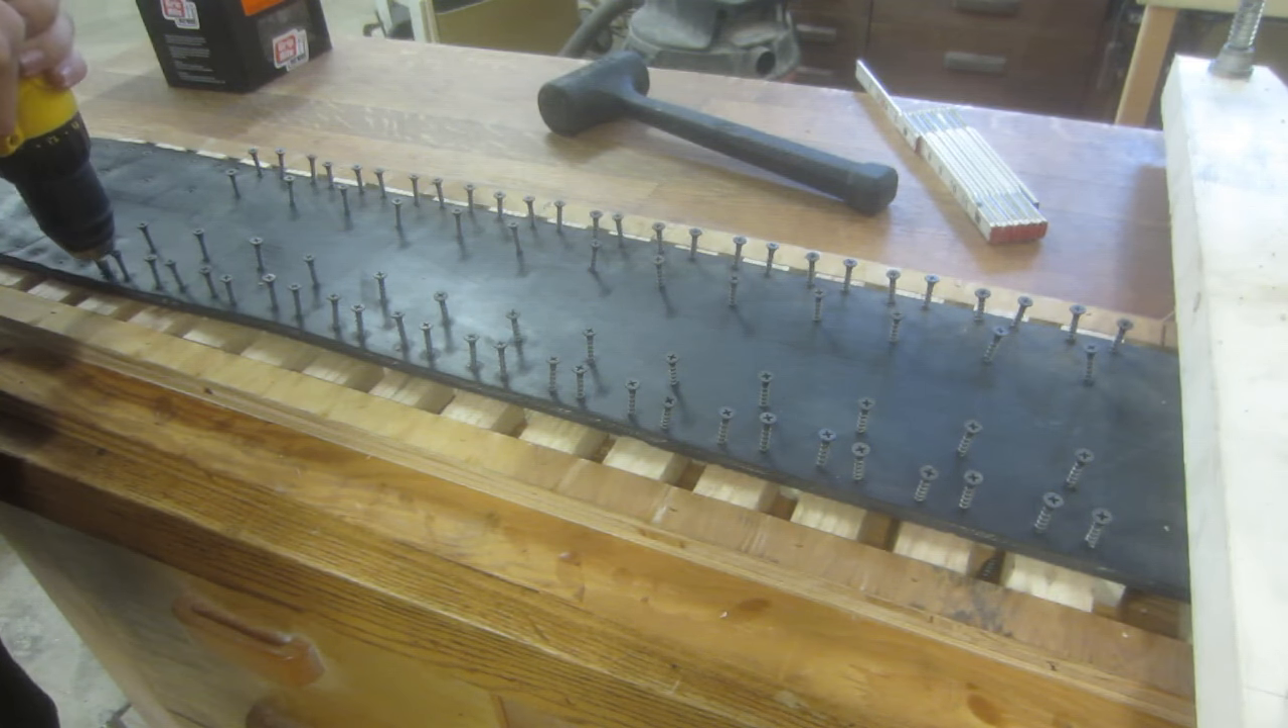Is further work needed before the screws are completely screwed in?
Yes.